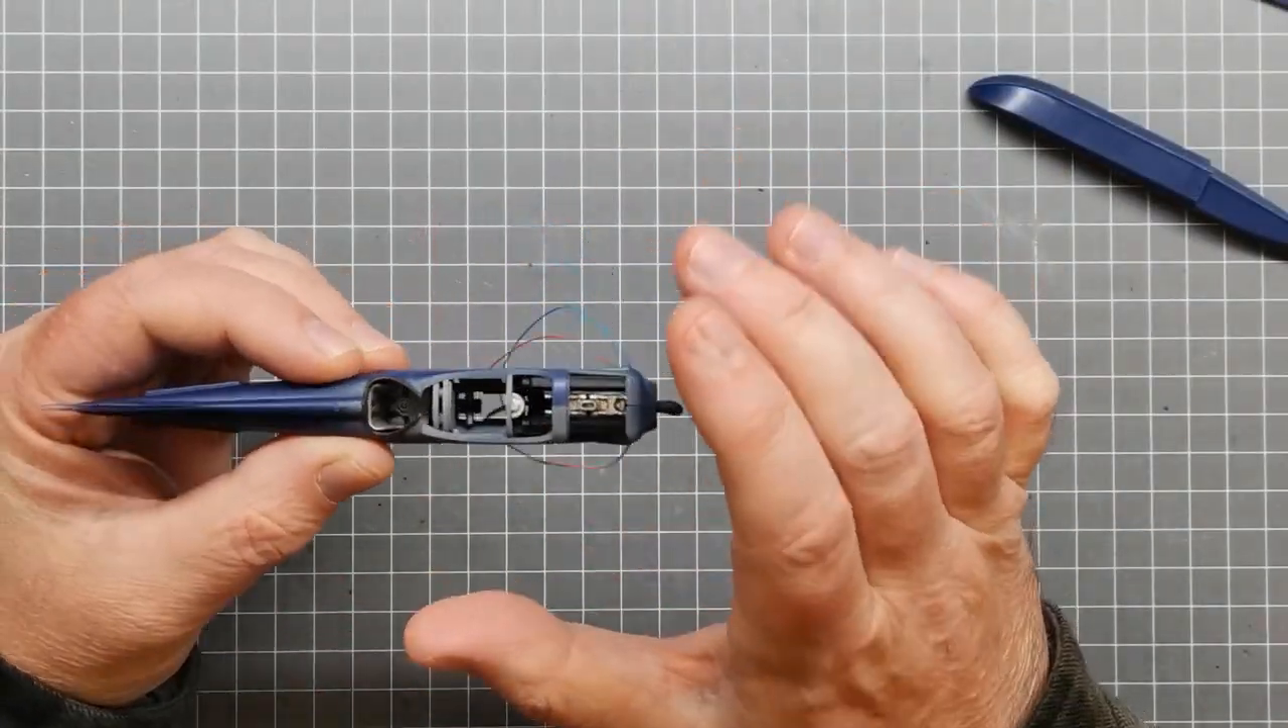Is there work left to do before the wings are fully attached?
Yes.